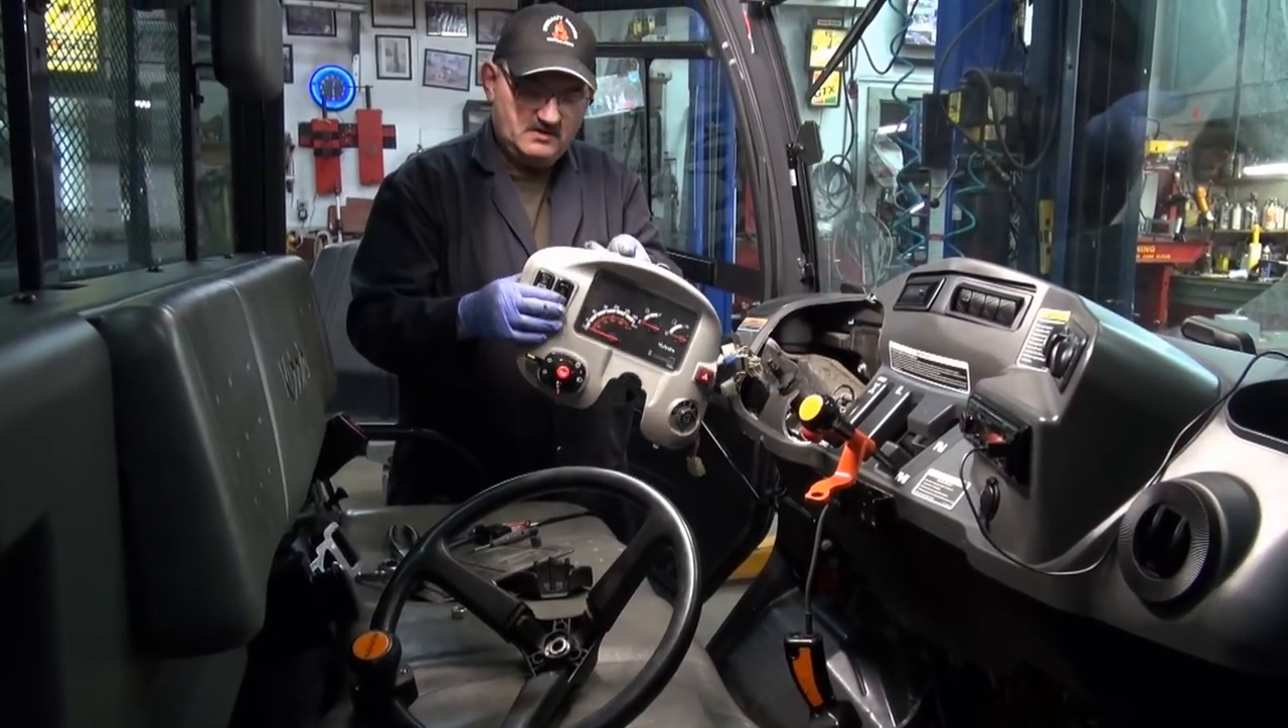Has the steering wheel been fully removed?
Yes.